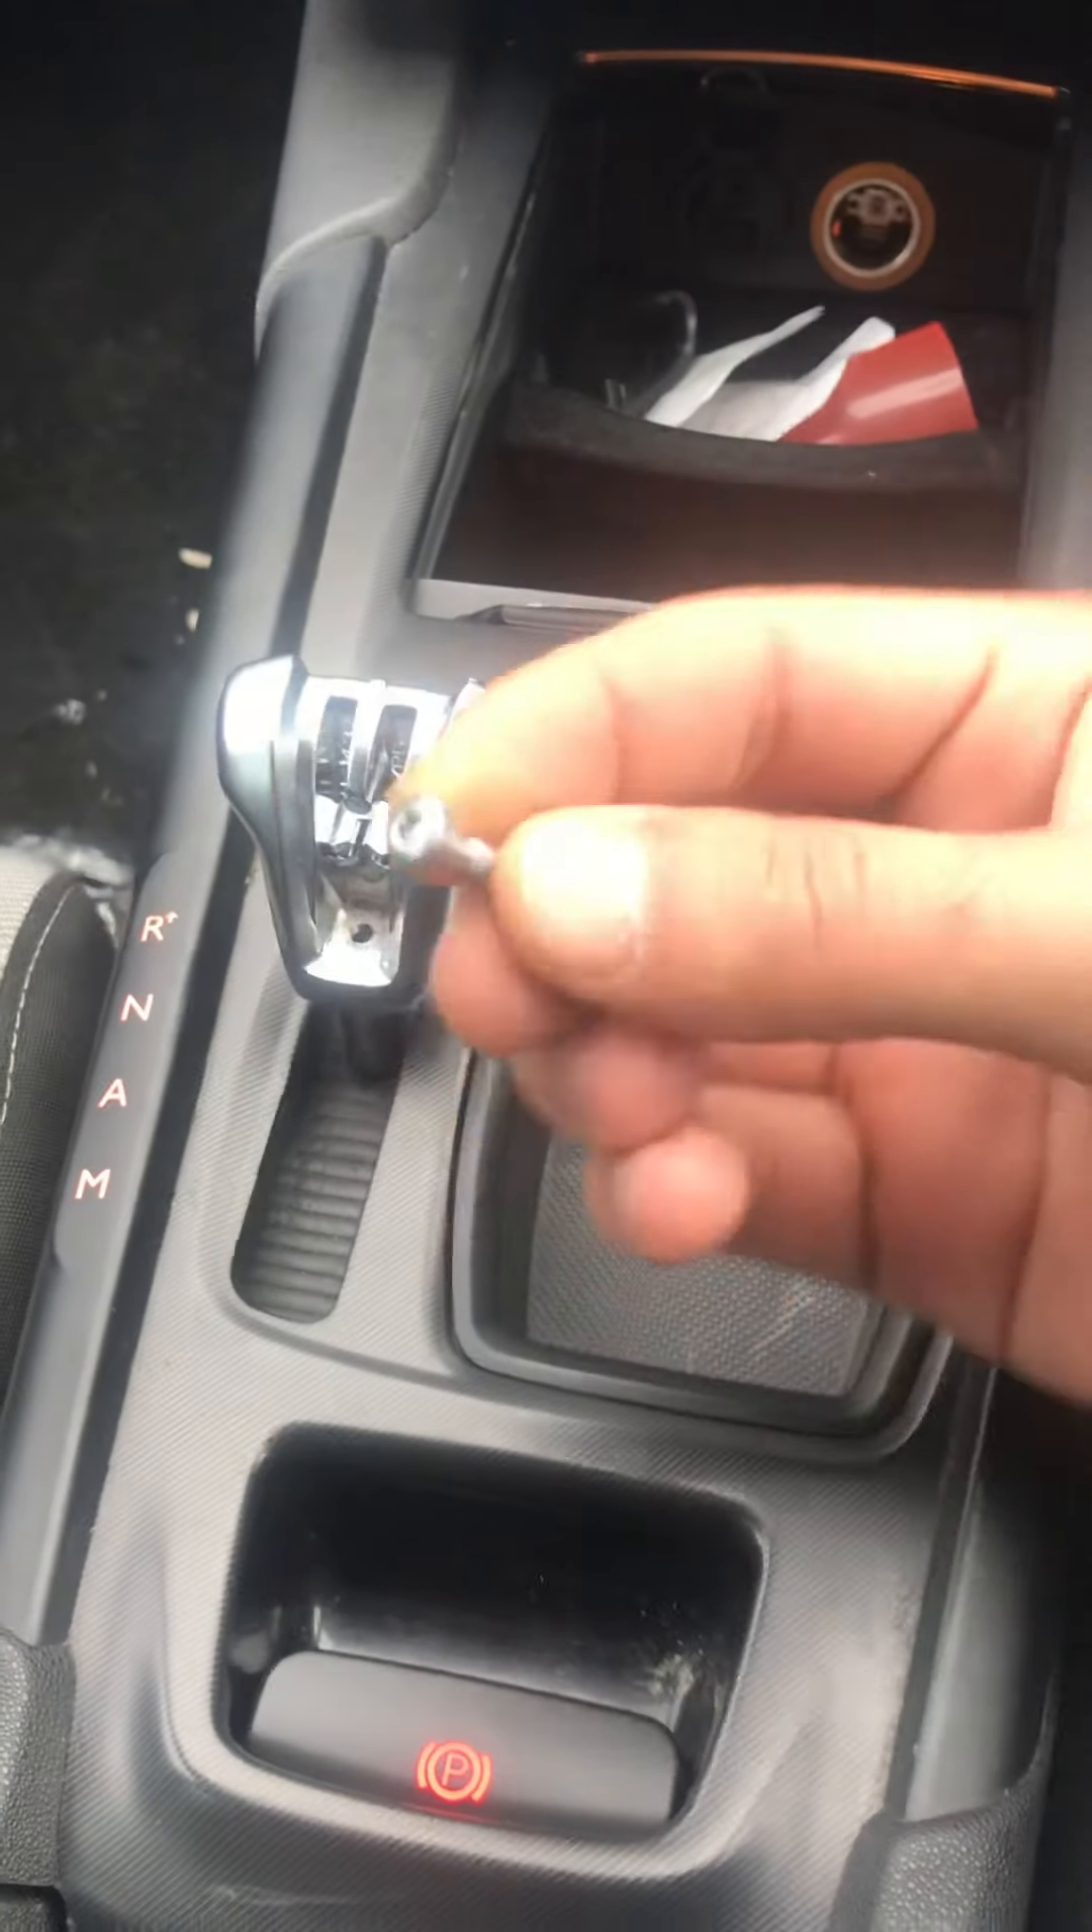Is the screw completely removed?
Yes.